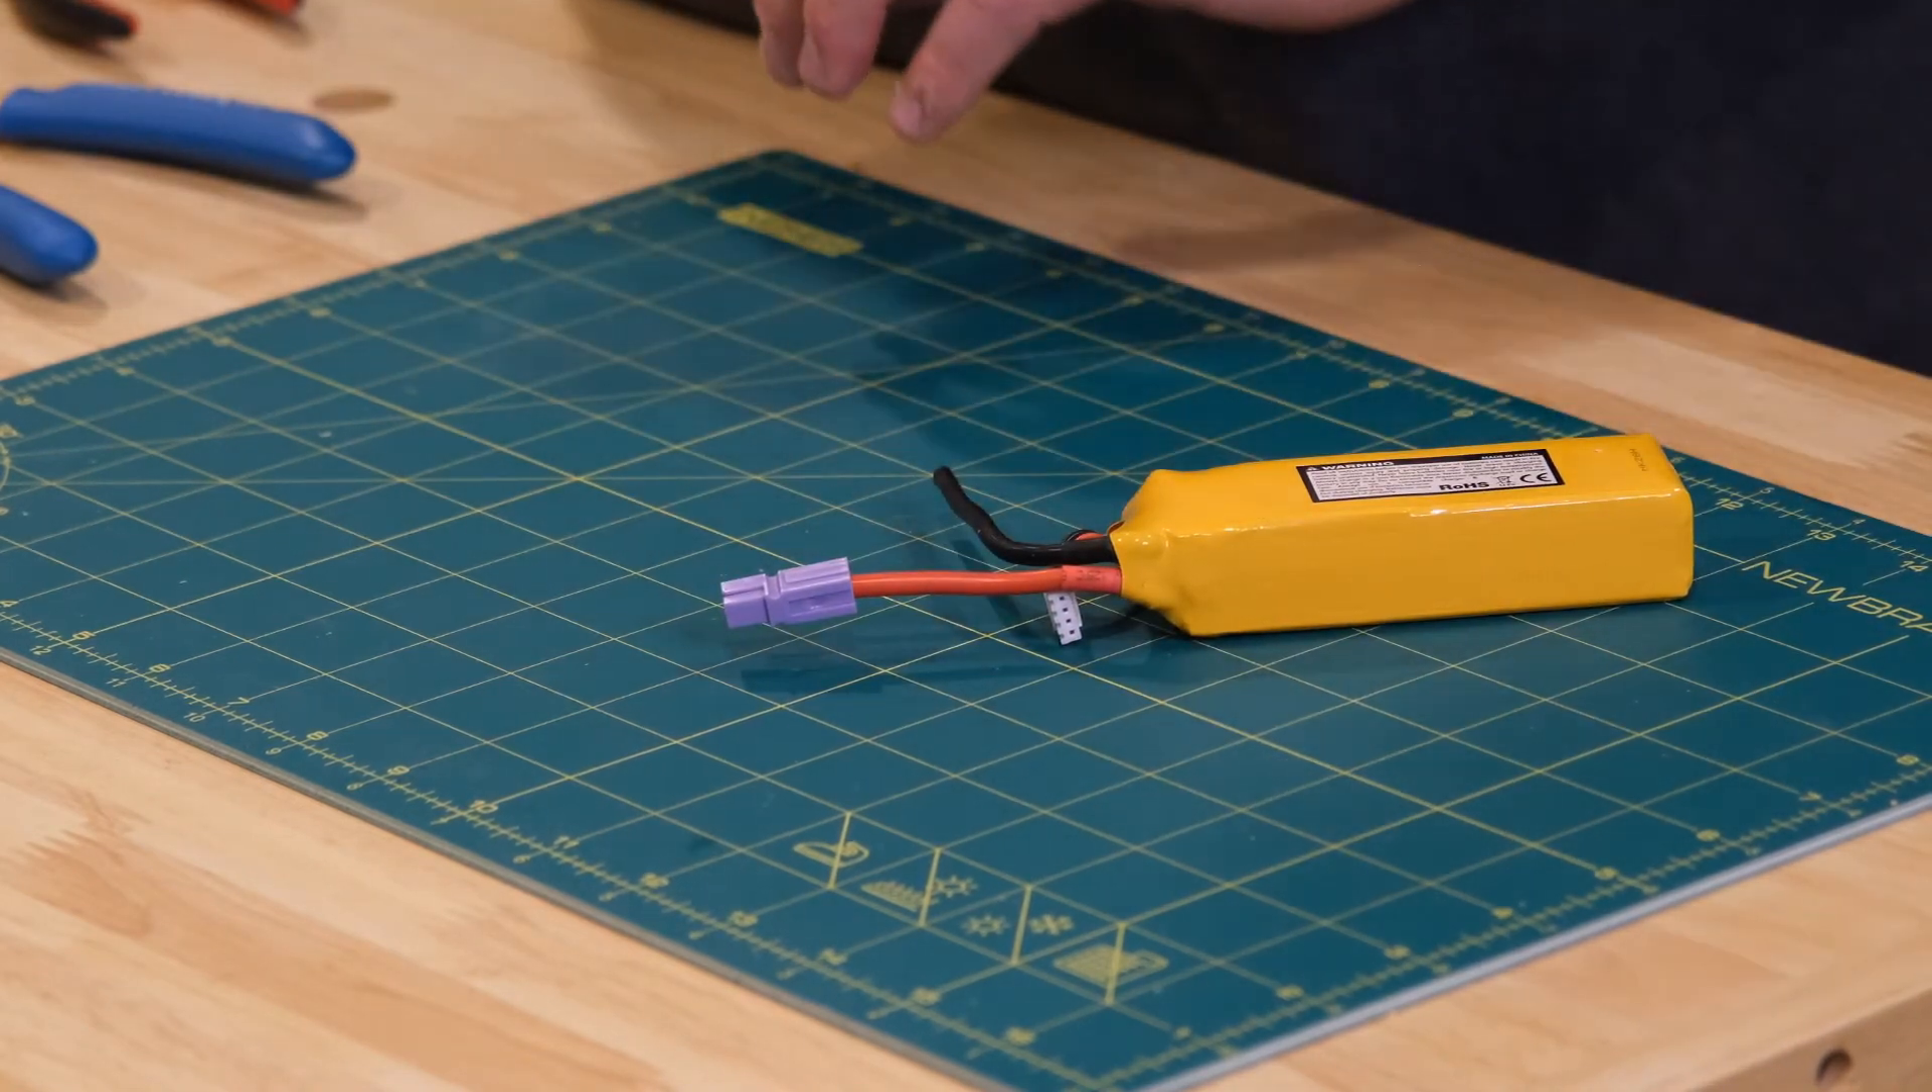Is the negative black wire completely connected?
No.